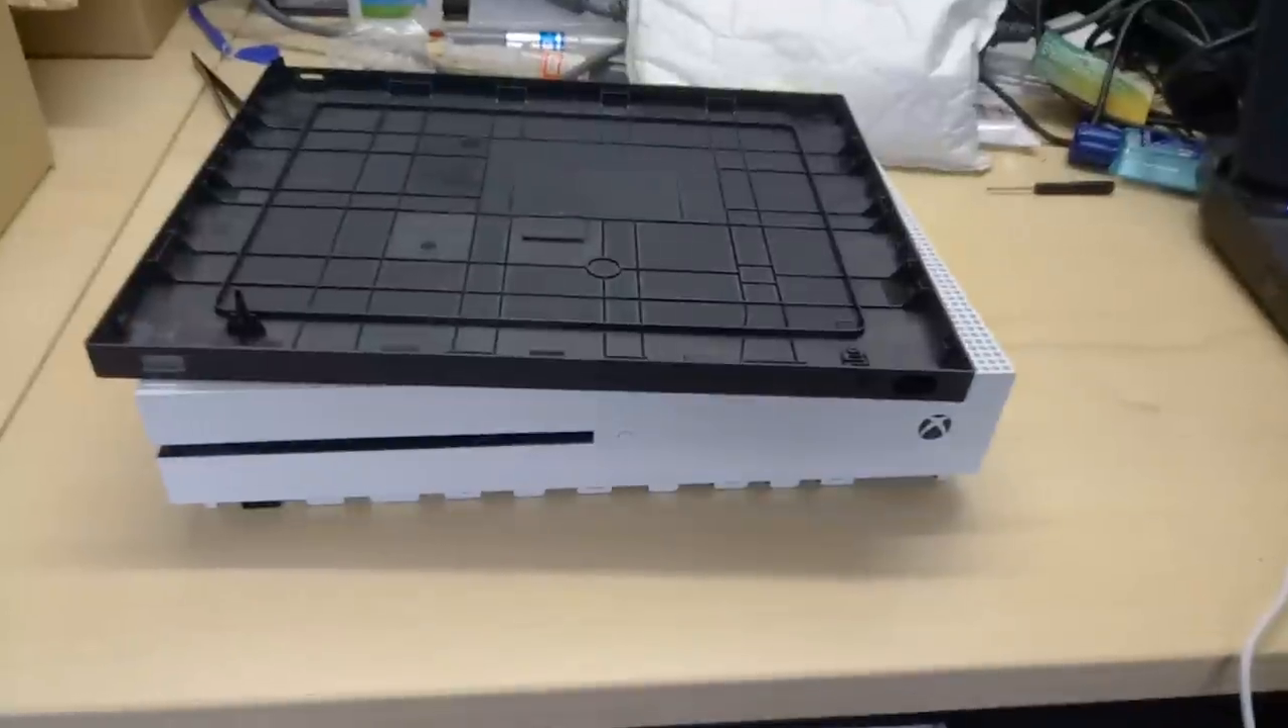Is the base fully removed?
Yes.